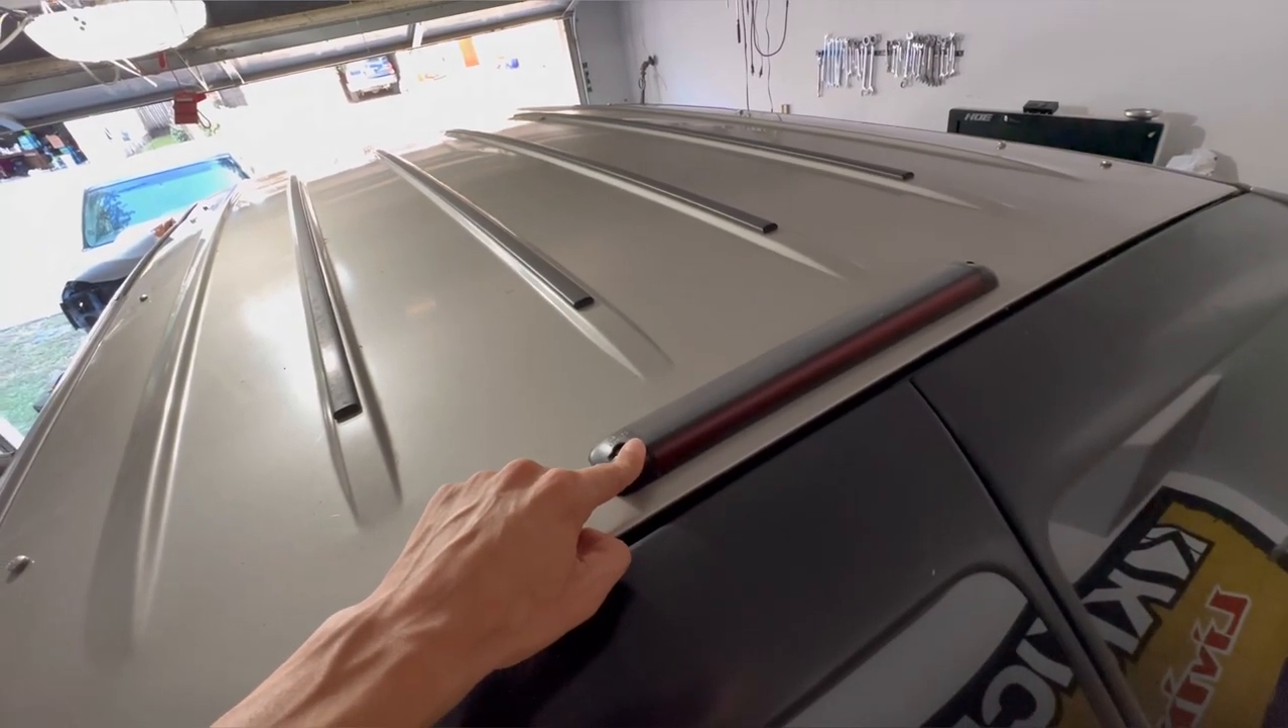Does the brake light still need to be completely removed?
Yes.